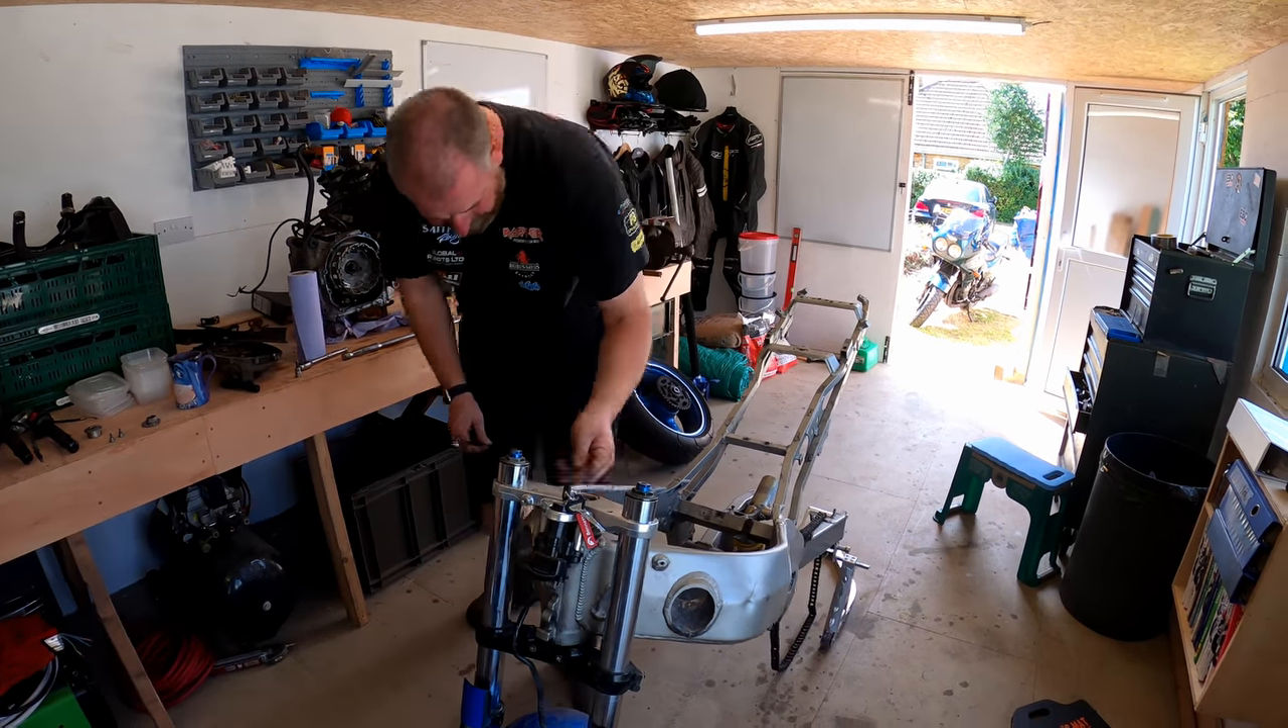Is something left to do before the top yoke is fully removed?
Yes.